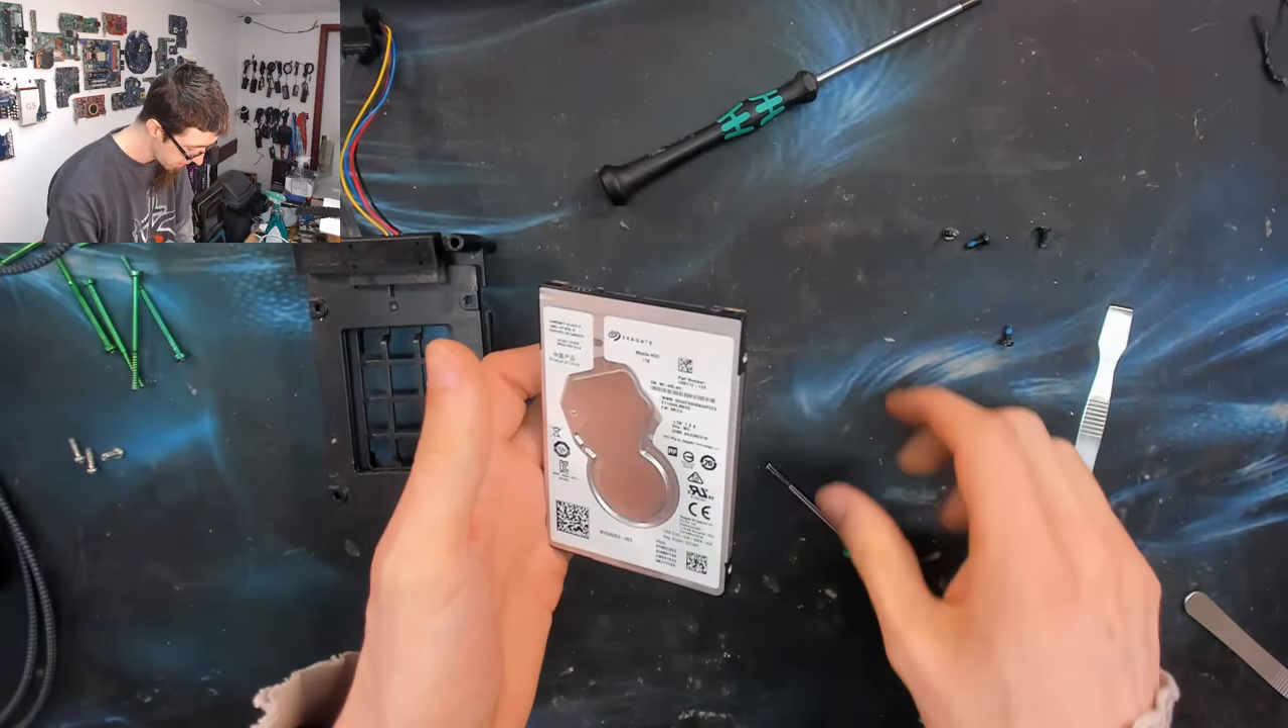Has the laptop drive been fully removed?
Yes.